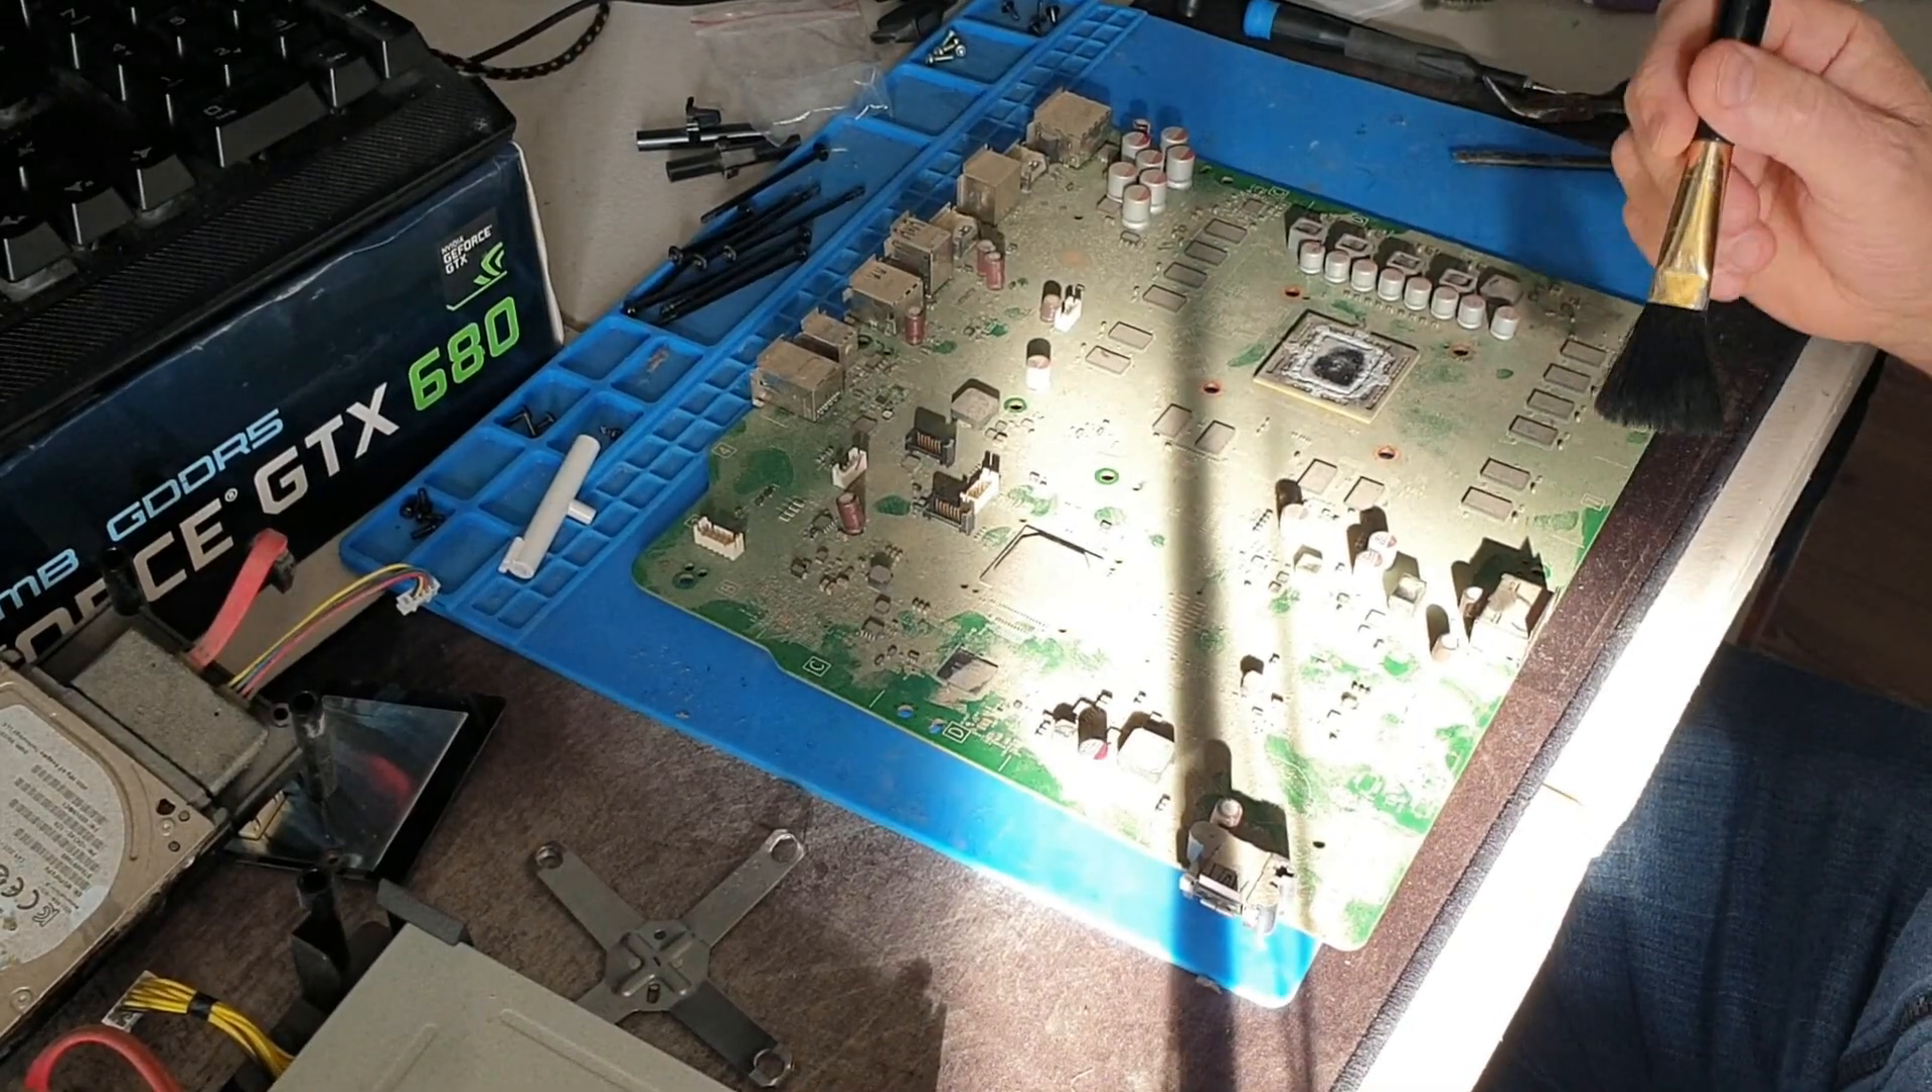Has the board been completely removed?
Yes.